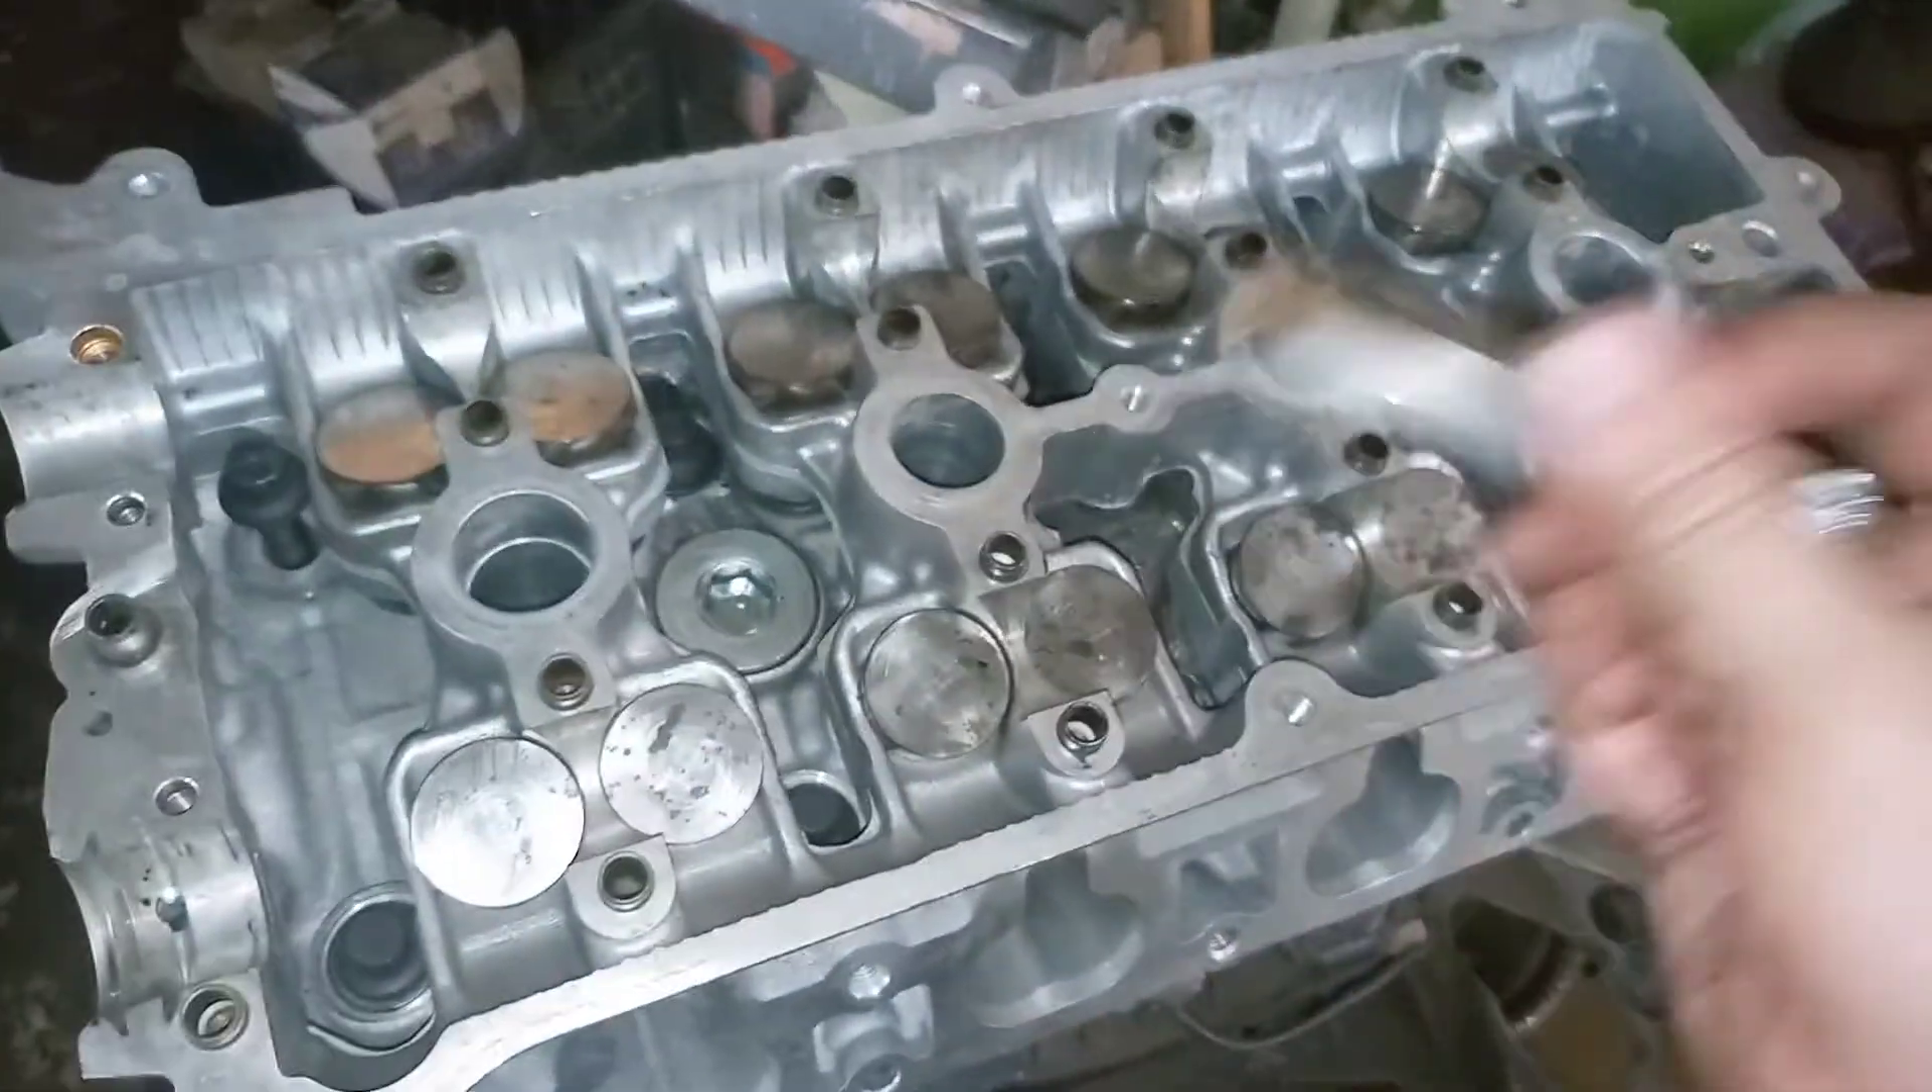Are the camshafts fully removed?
Yes.